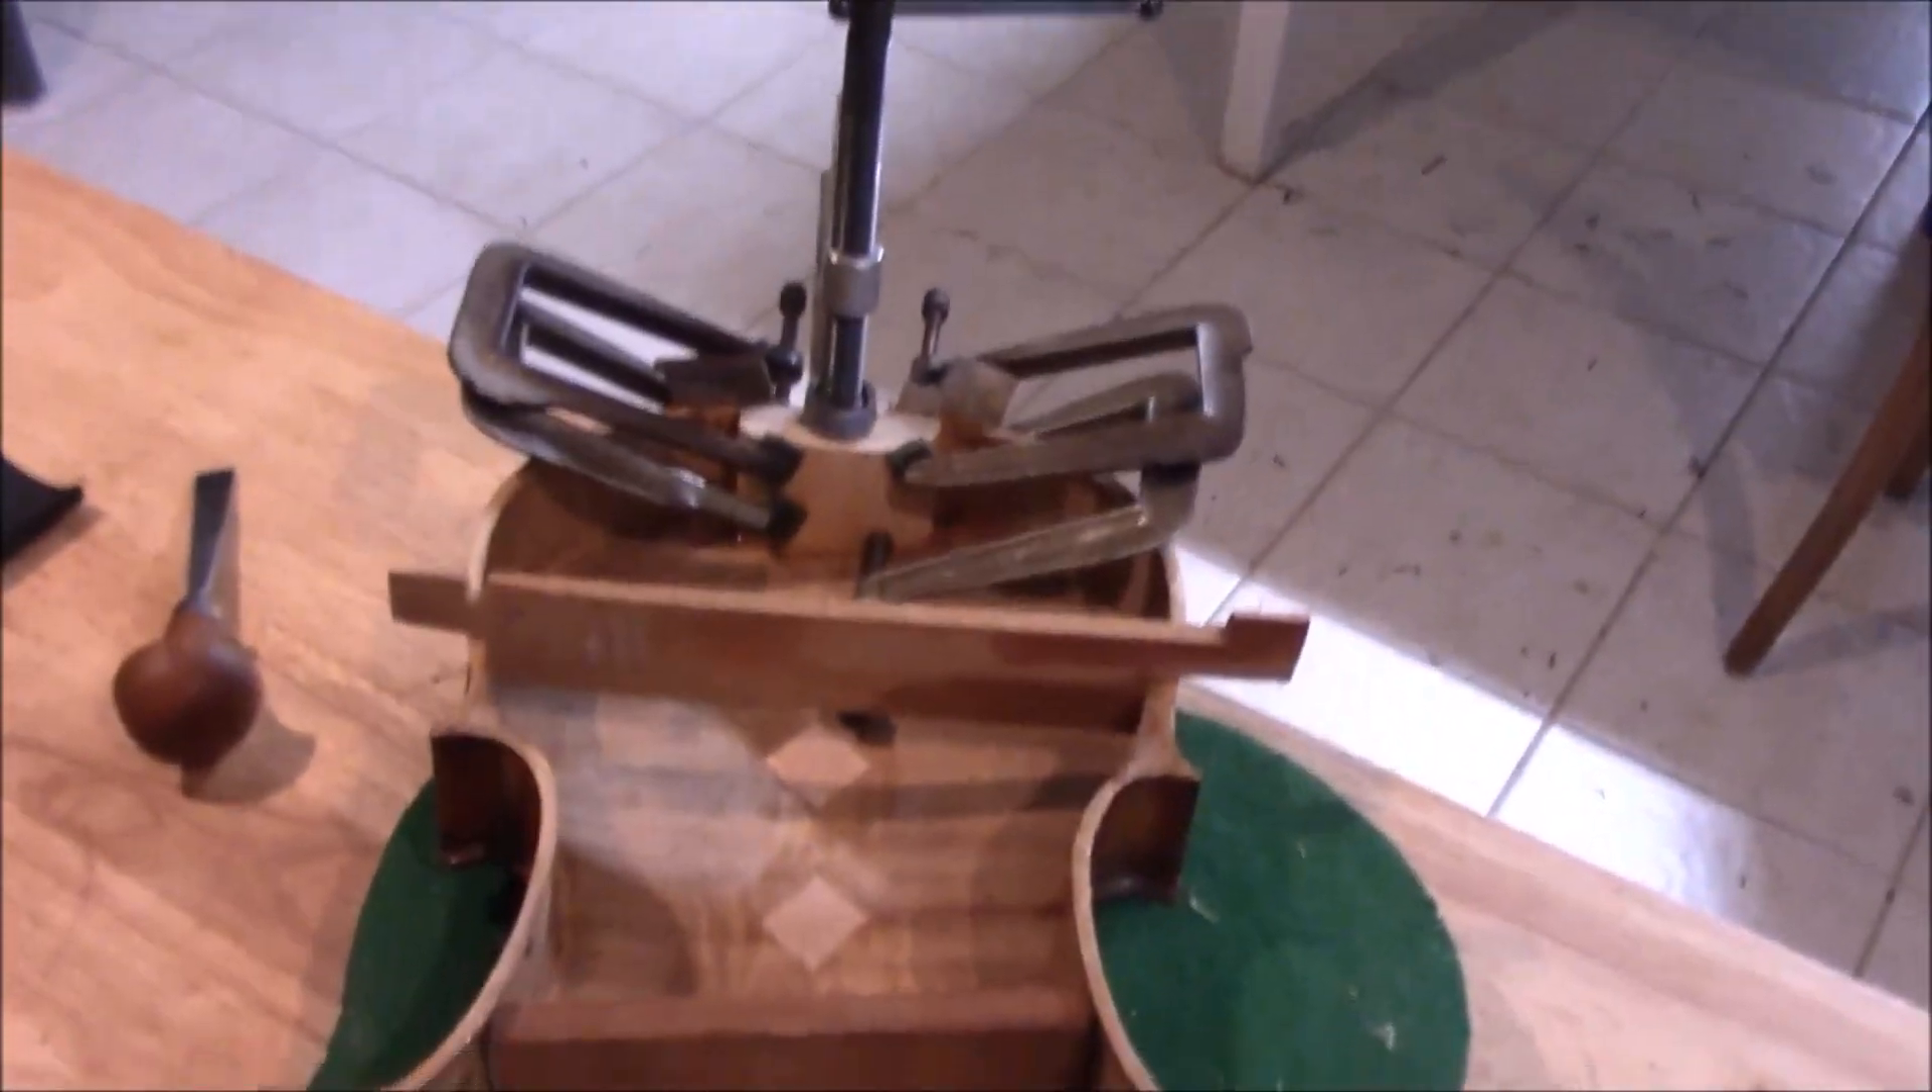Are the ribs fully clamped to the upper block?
Yes.